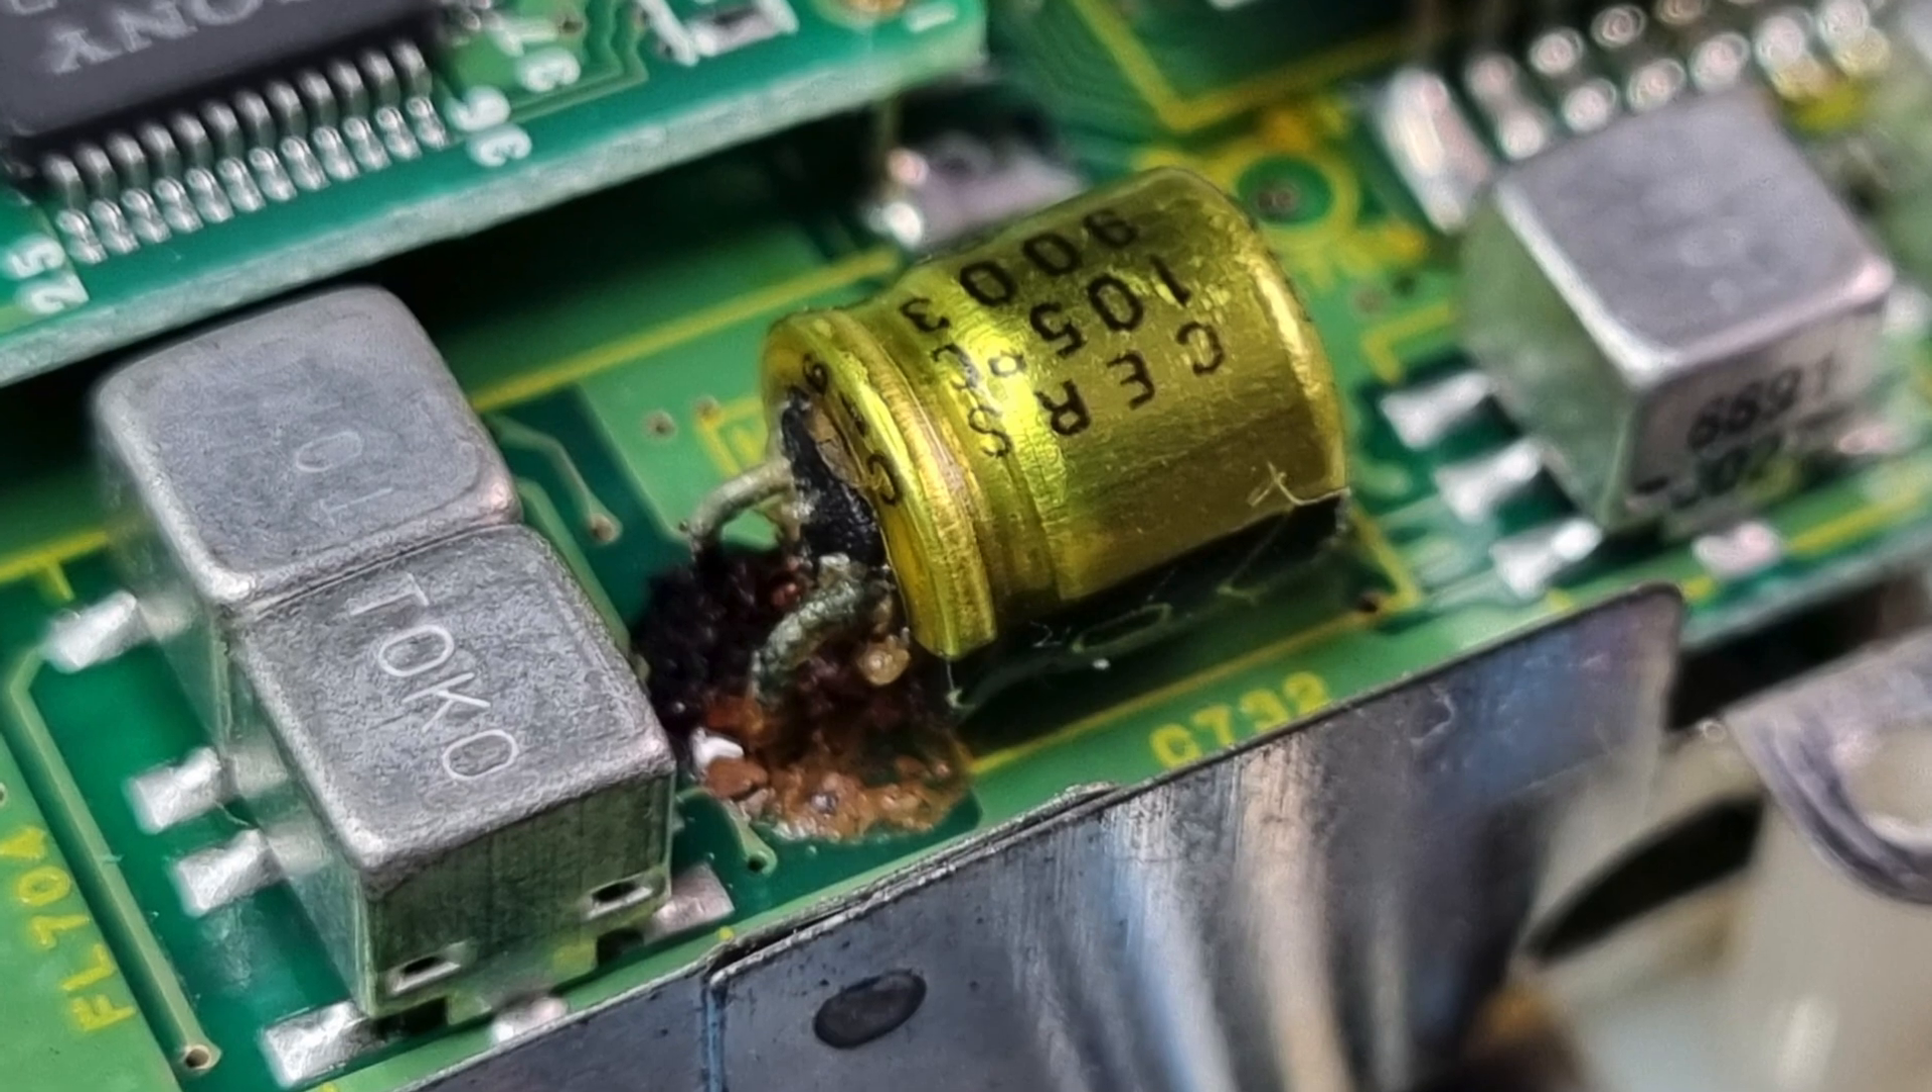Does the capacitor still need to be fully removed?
Yes.